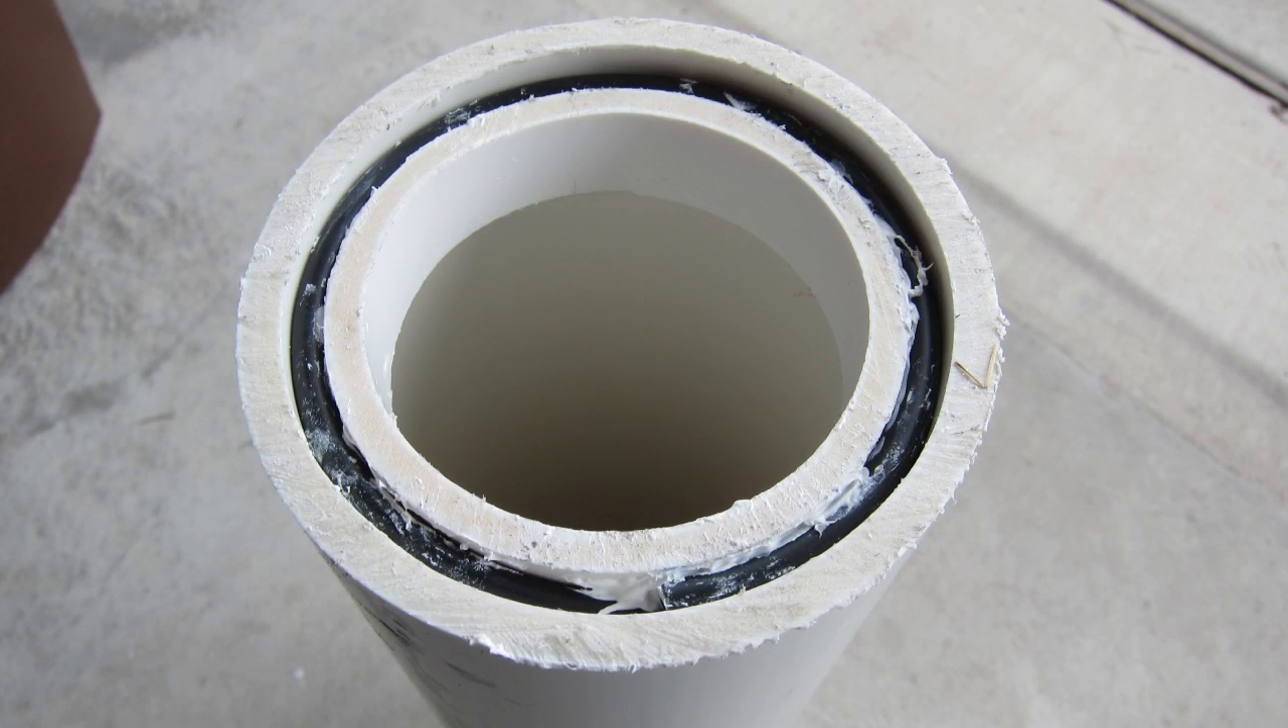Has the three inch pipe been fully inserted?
Yes.